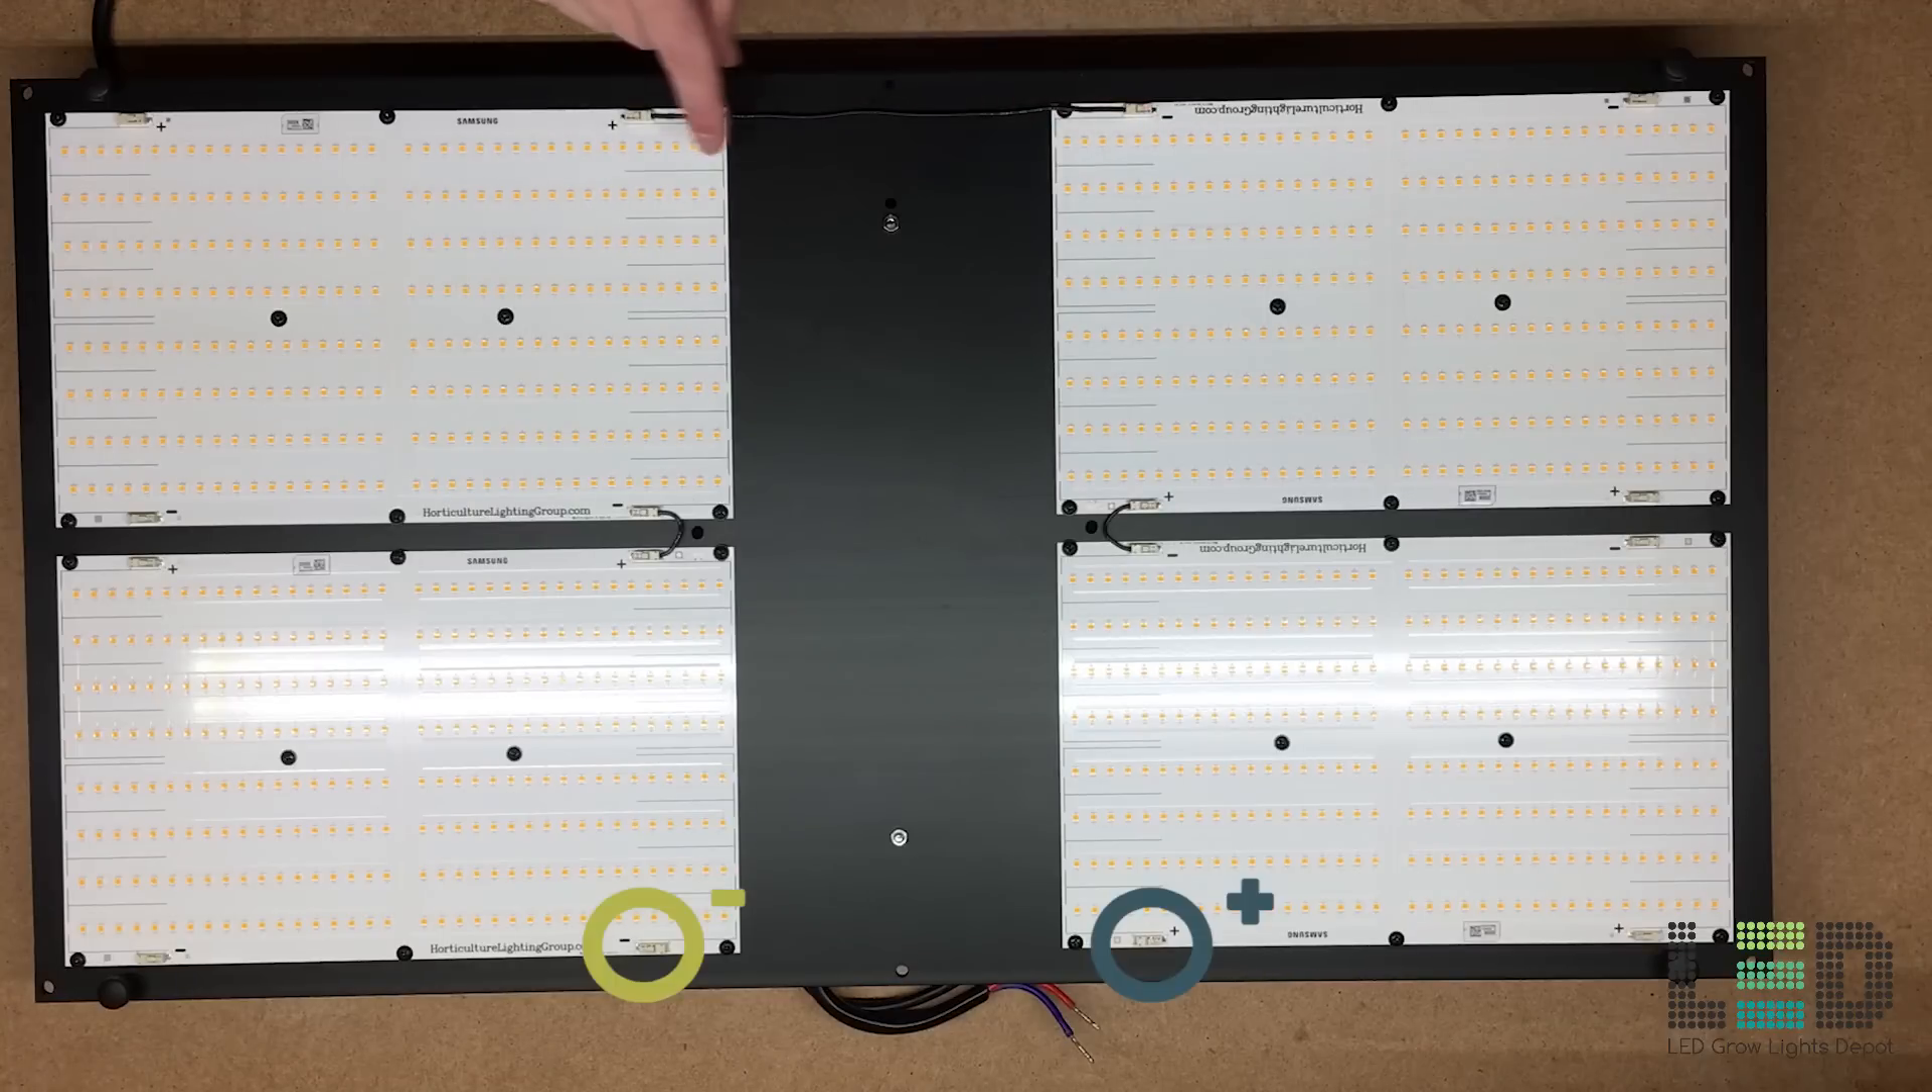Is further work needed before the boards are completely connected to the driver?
Yes.